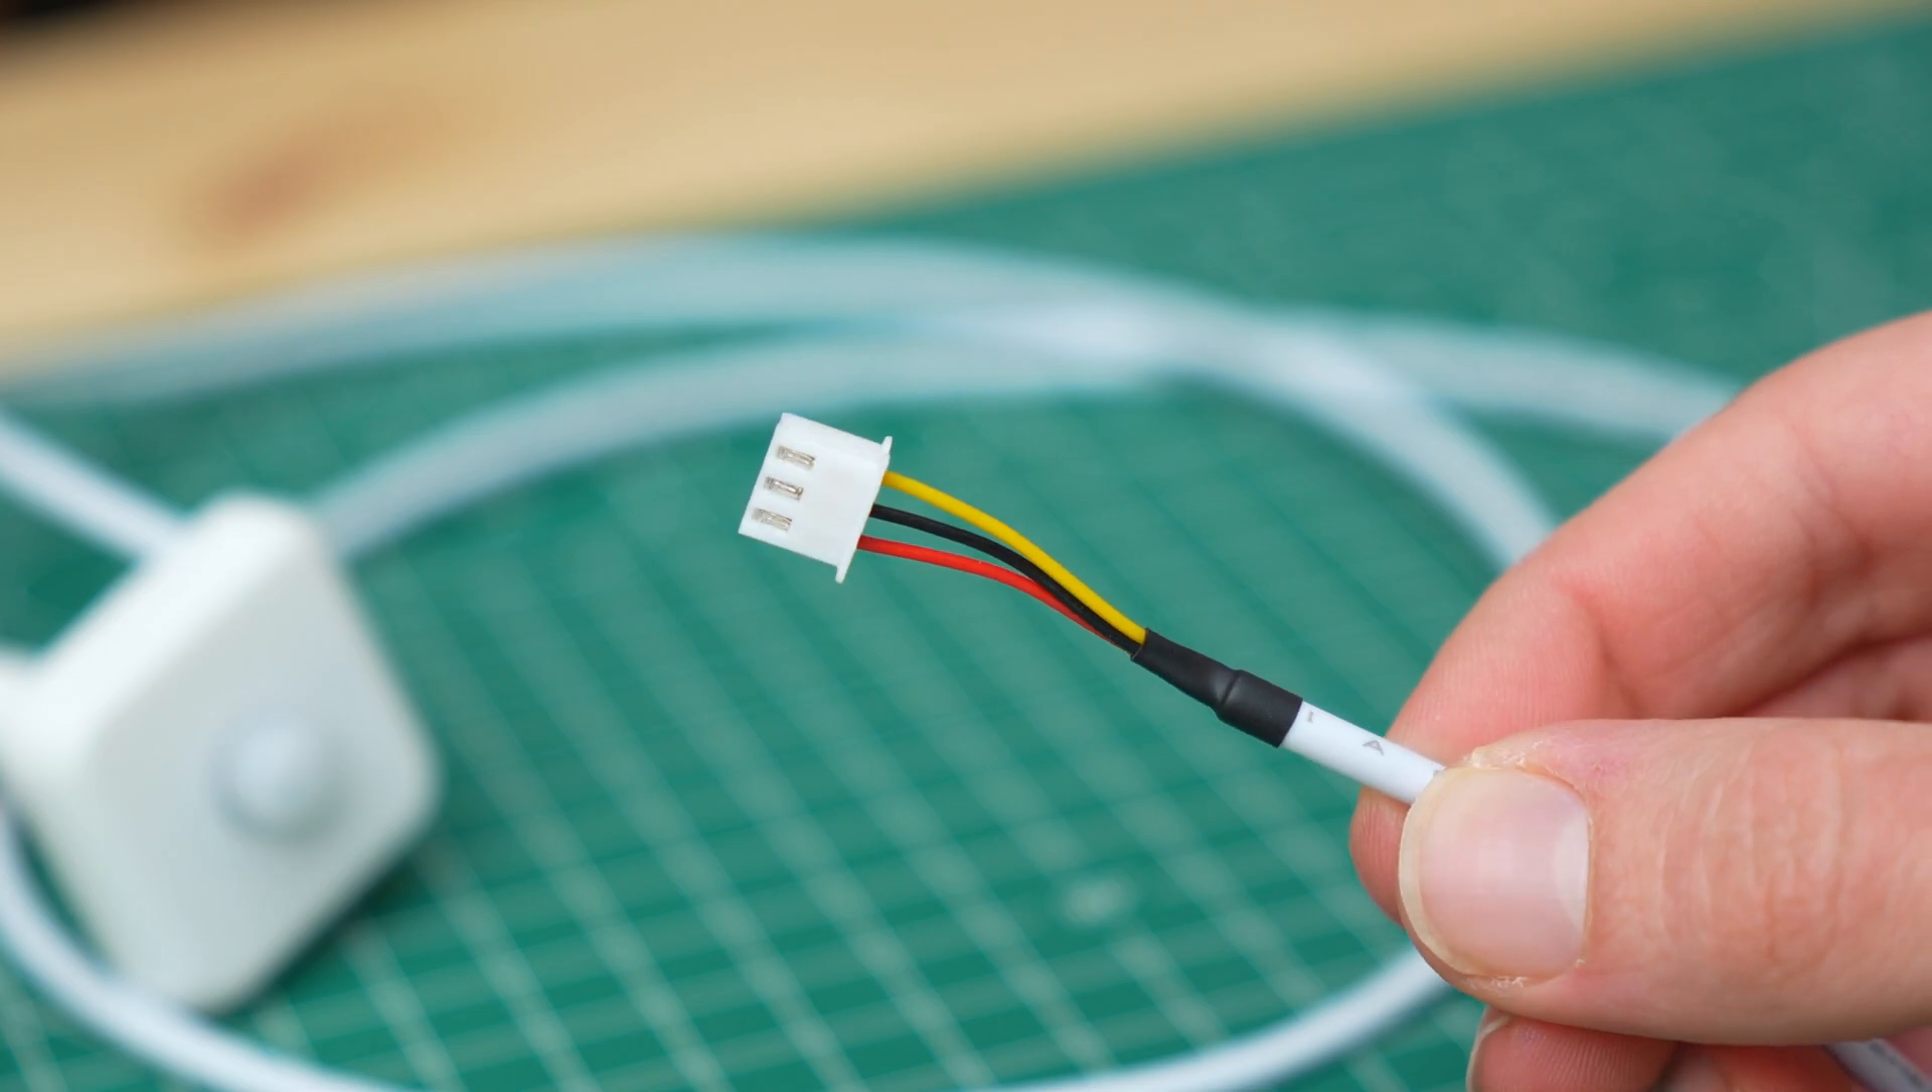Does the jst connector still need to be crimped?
No.